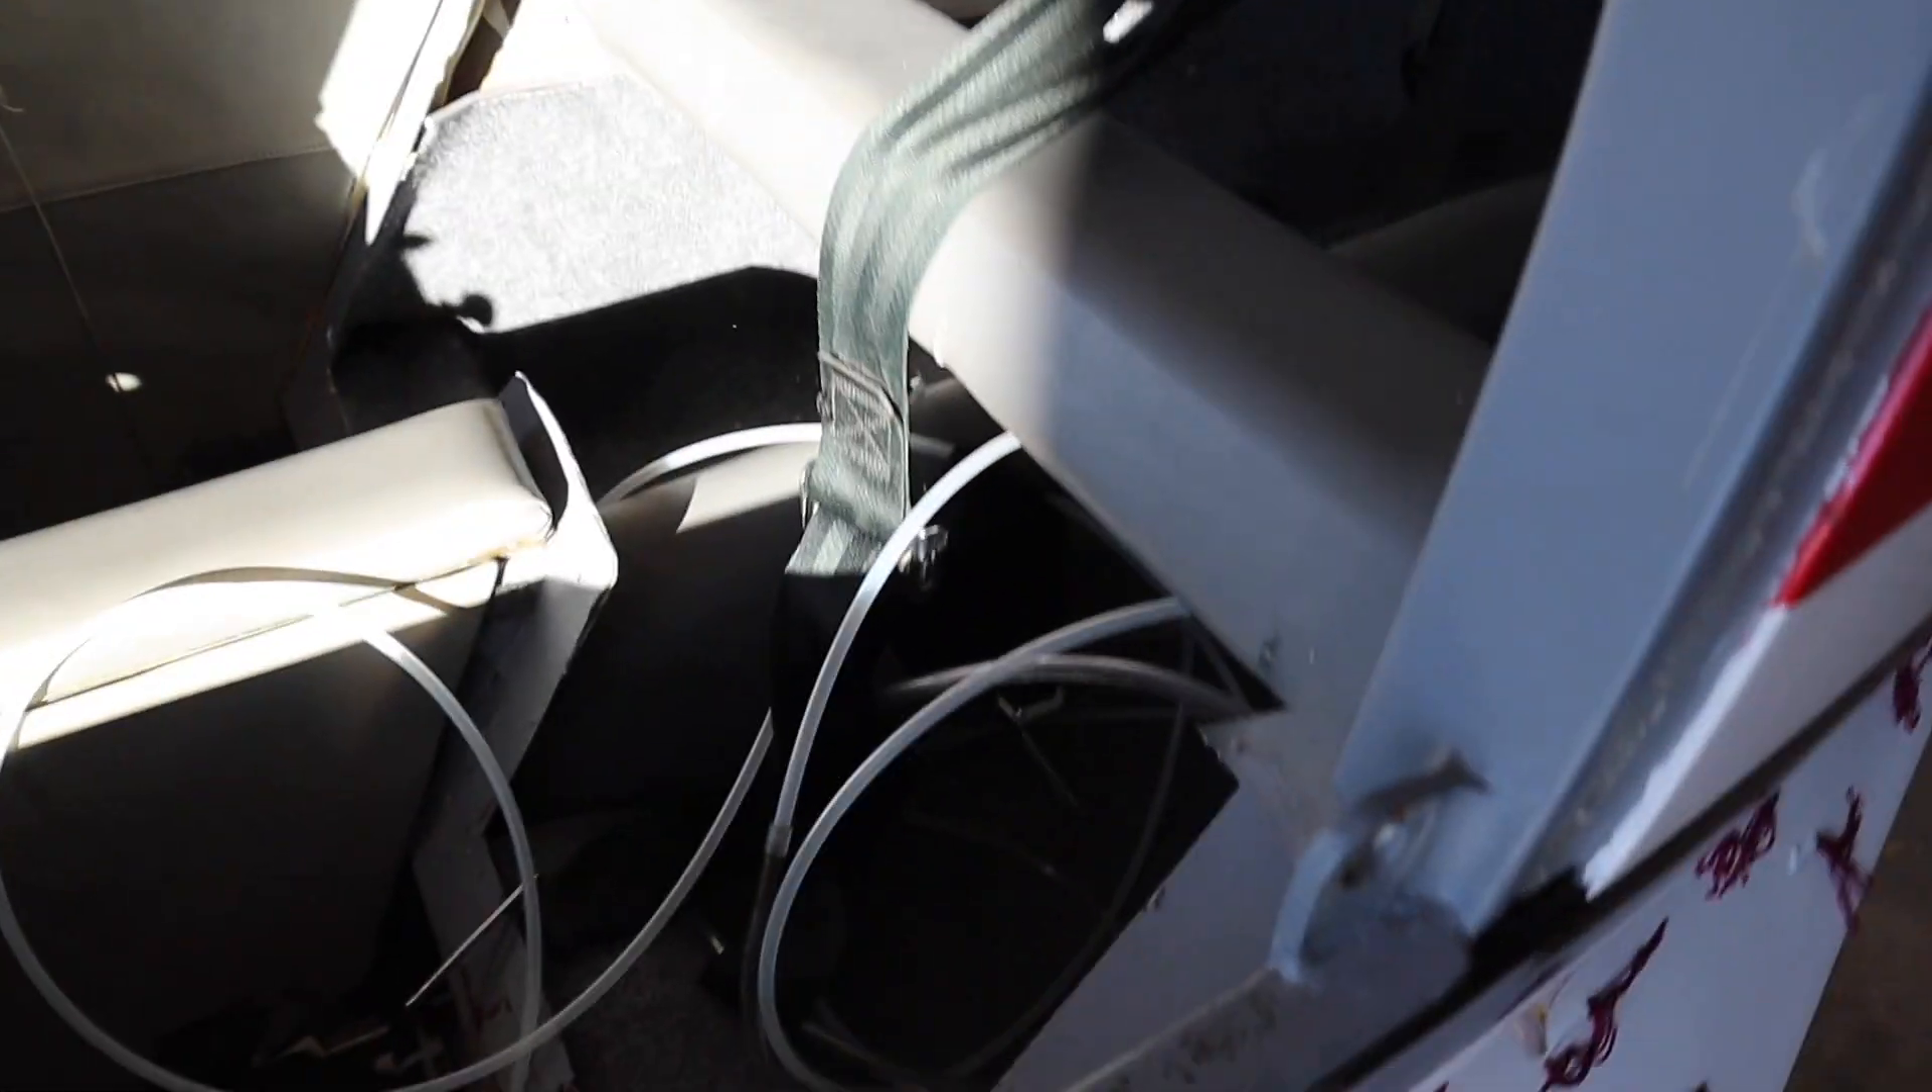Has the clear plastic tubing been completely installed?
No.